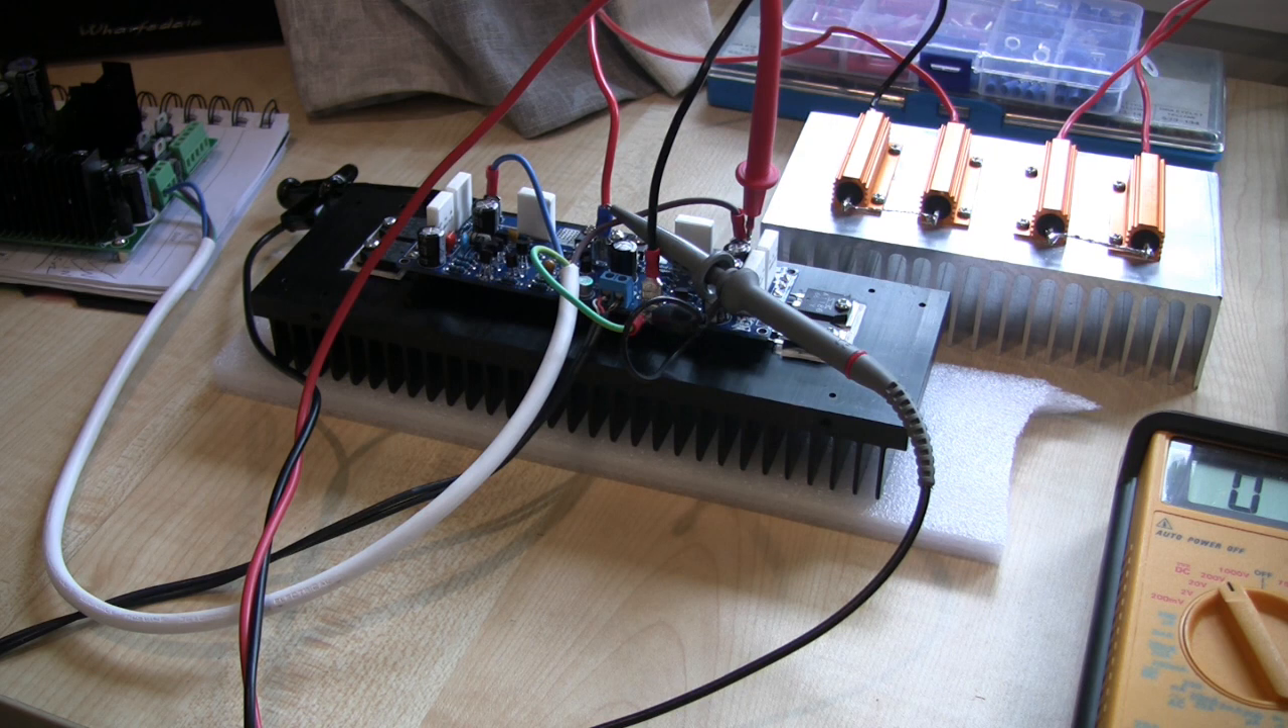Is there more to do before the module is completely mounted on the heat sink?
No.